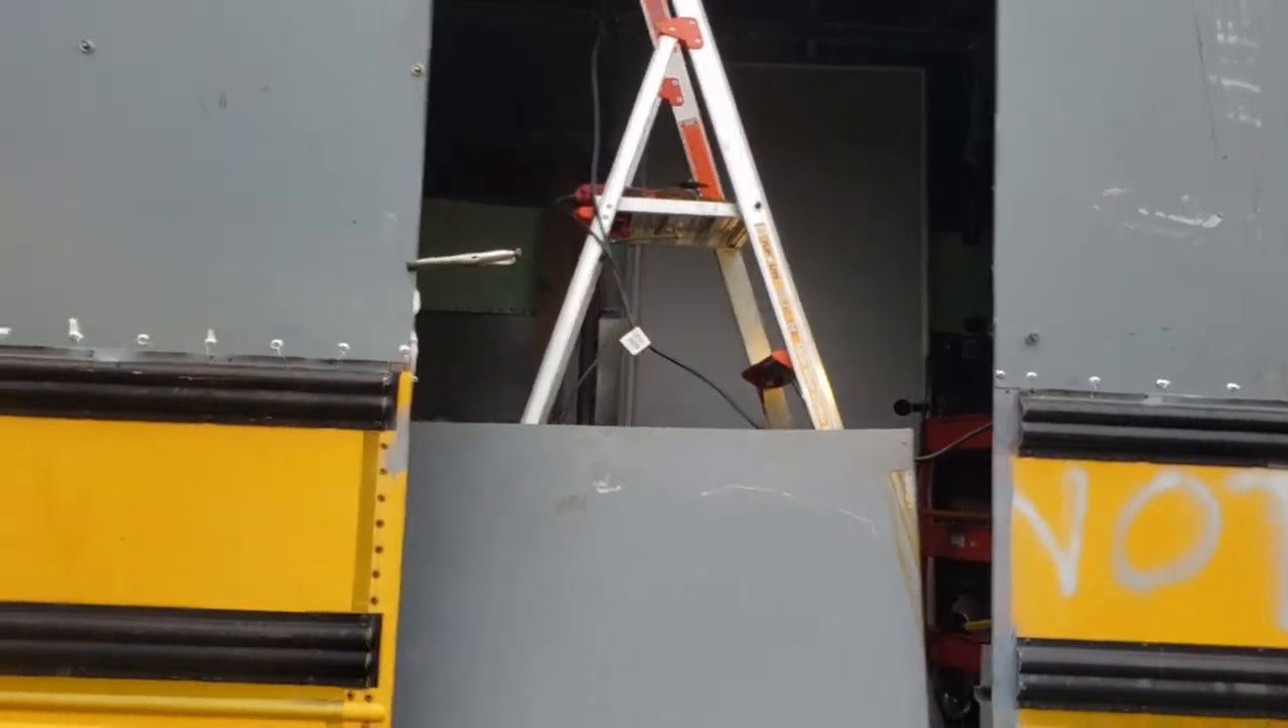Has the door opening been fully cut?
Yes.